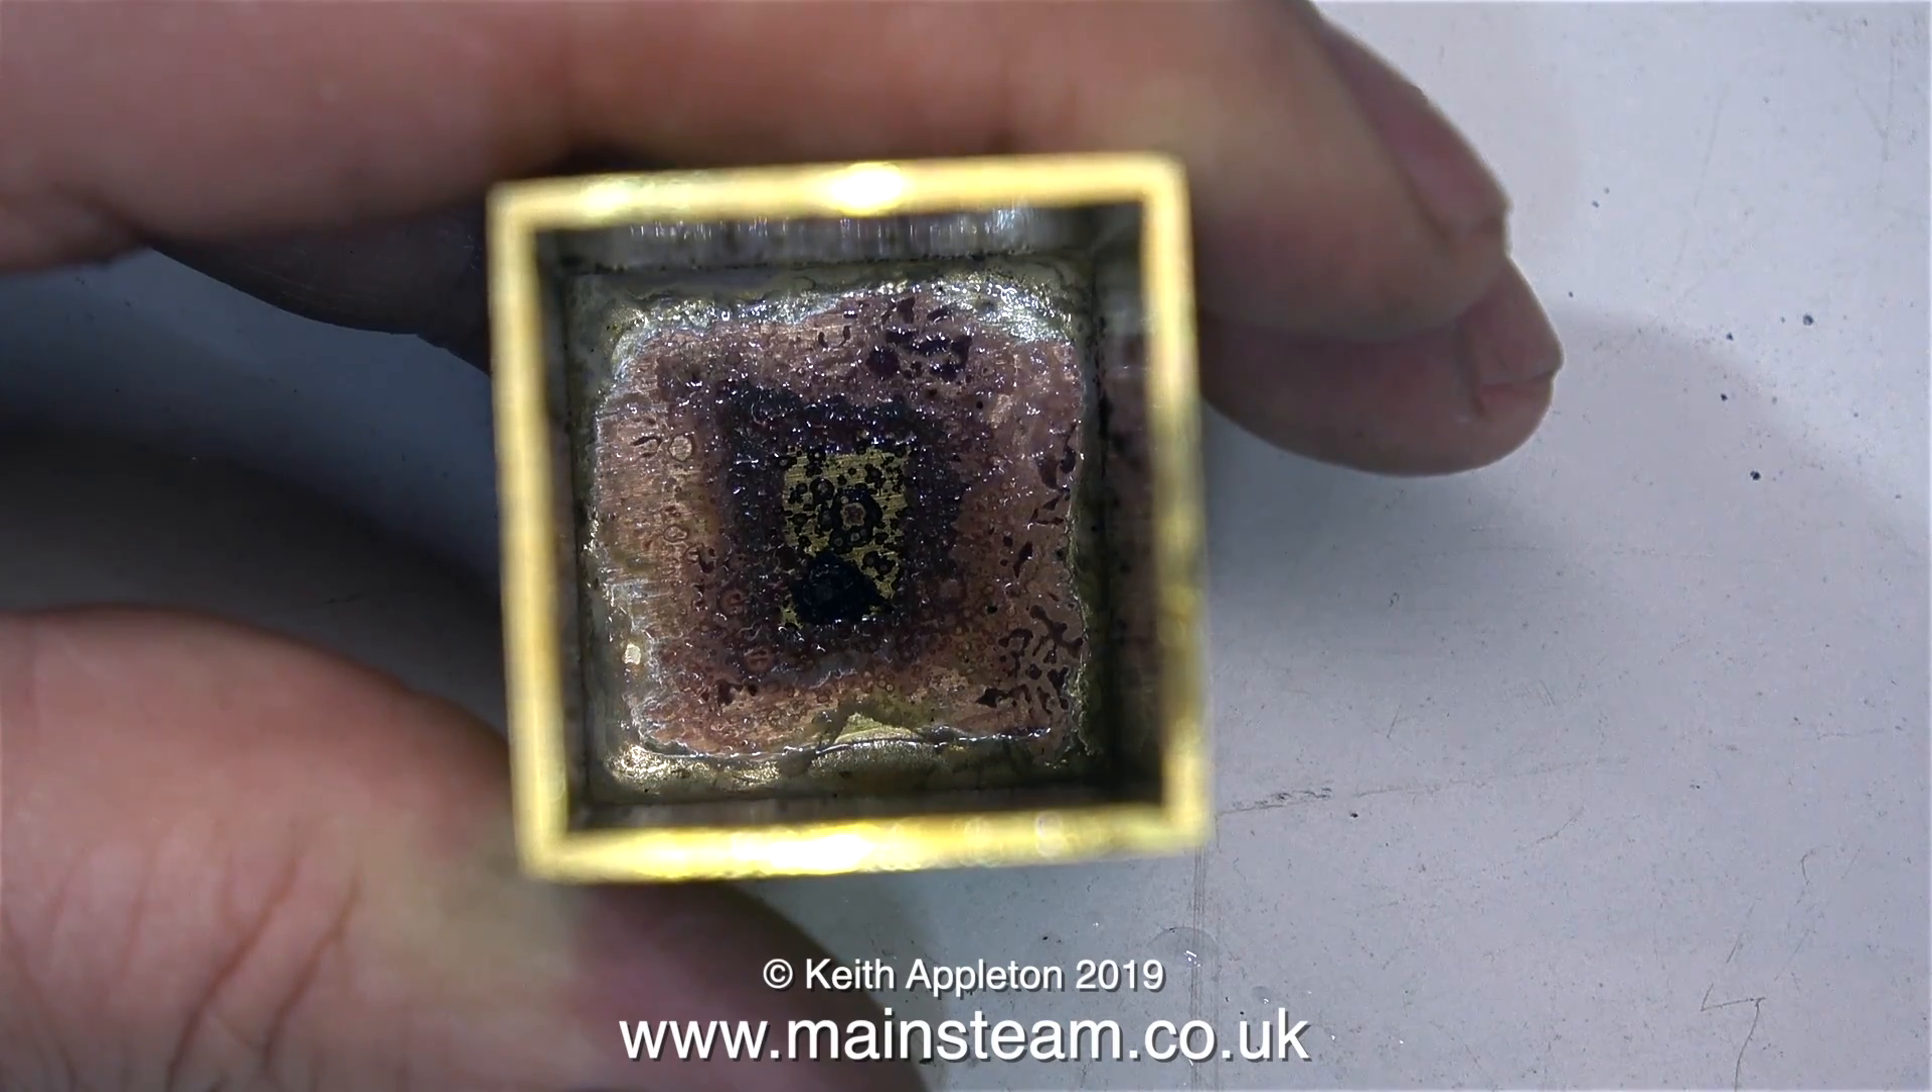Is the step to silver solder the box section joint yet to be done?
No.